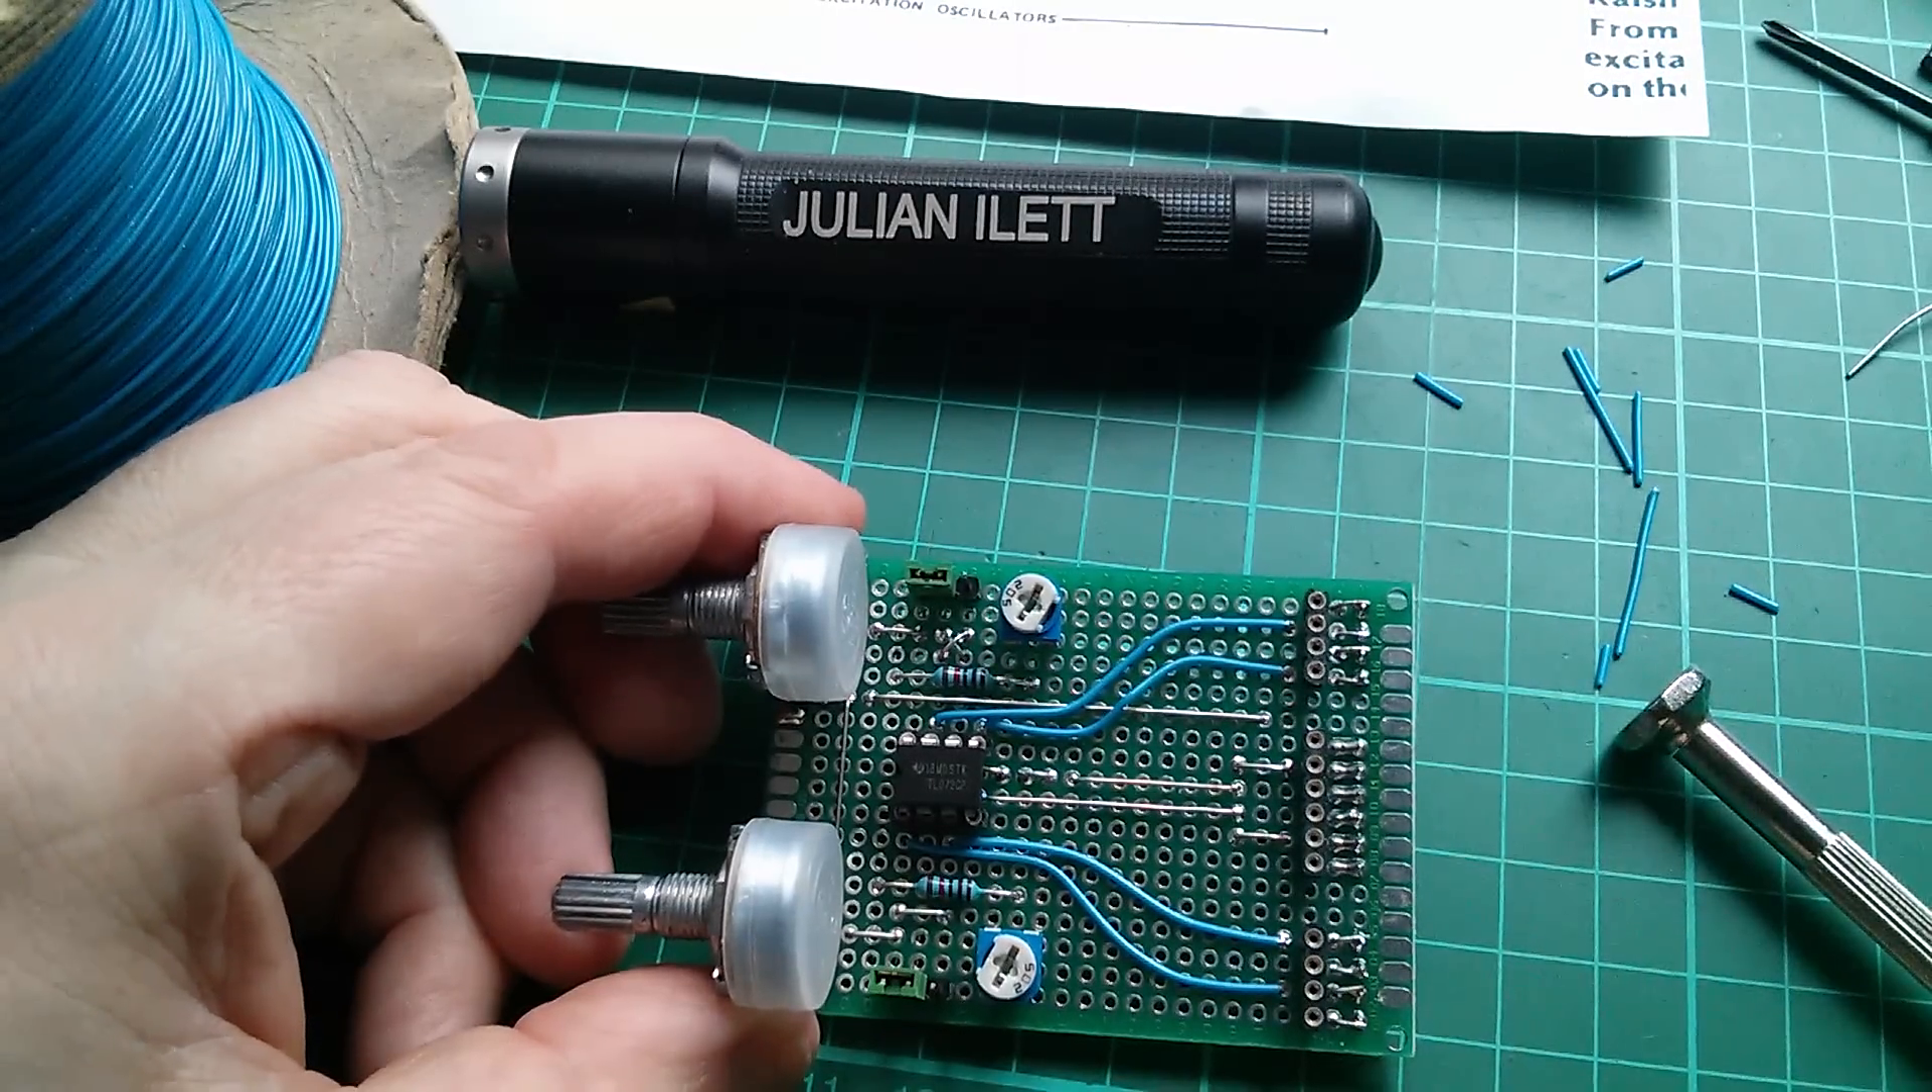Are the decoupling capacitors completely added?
No.